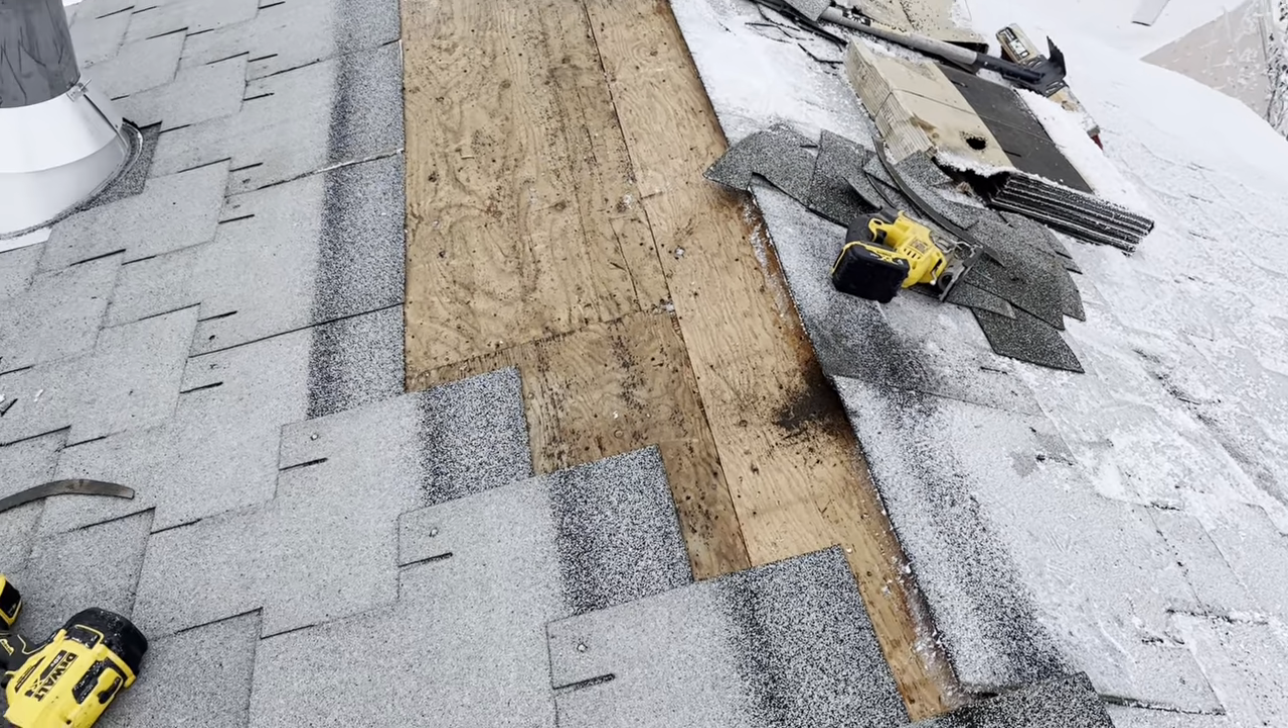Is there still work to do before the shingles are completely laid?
Yes.